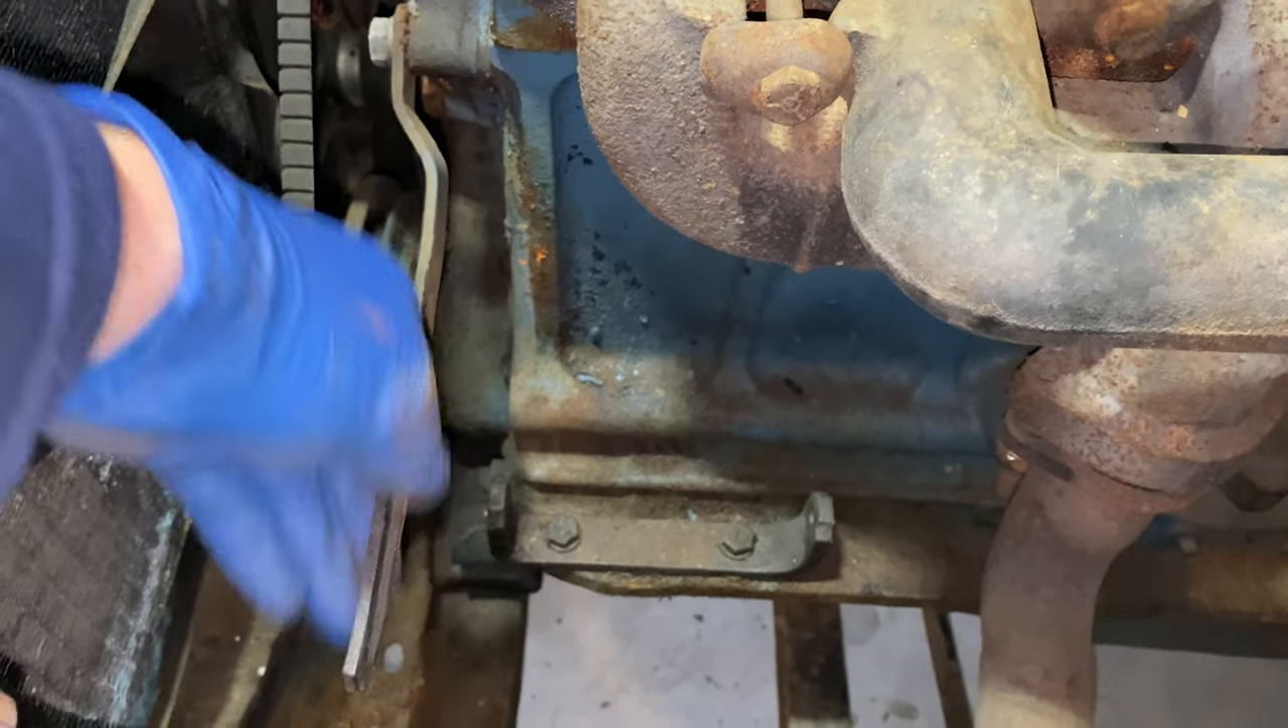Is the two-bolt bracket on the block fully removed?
No.